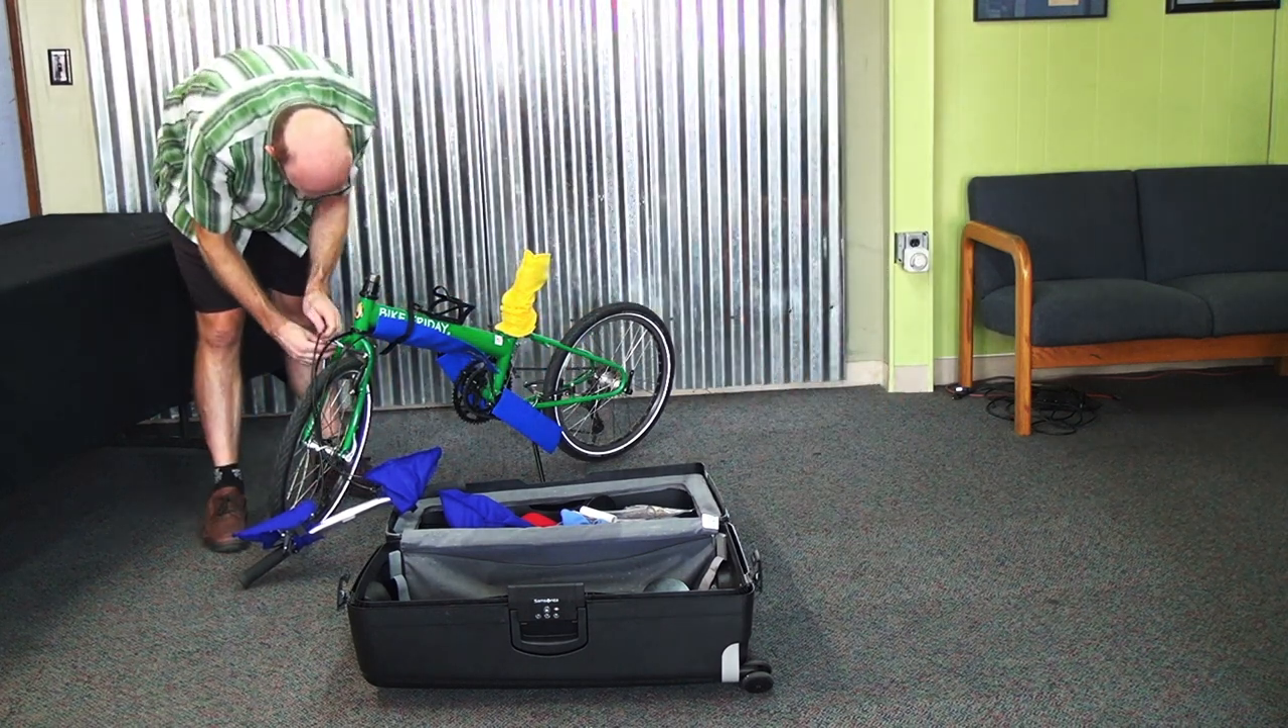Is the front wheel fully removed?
No.